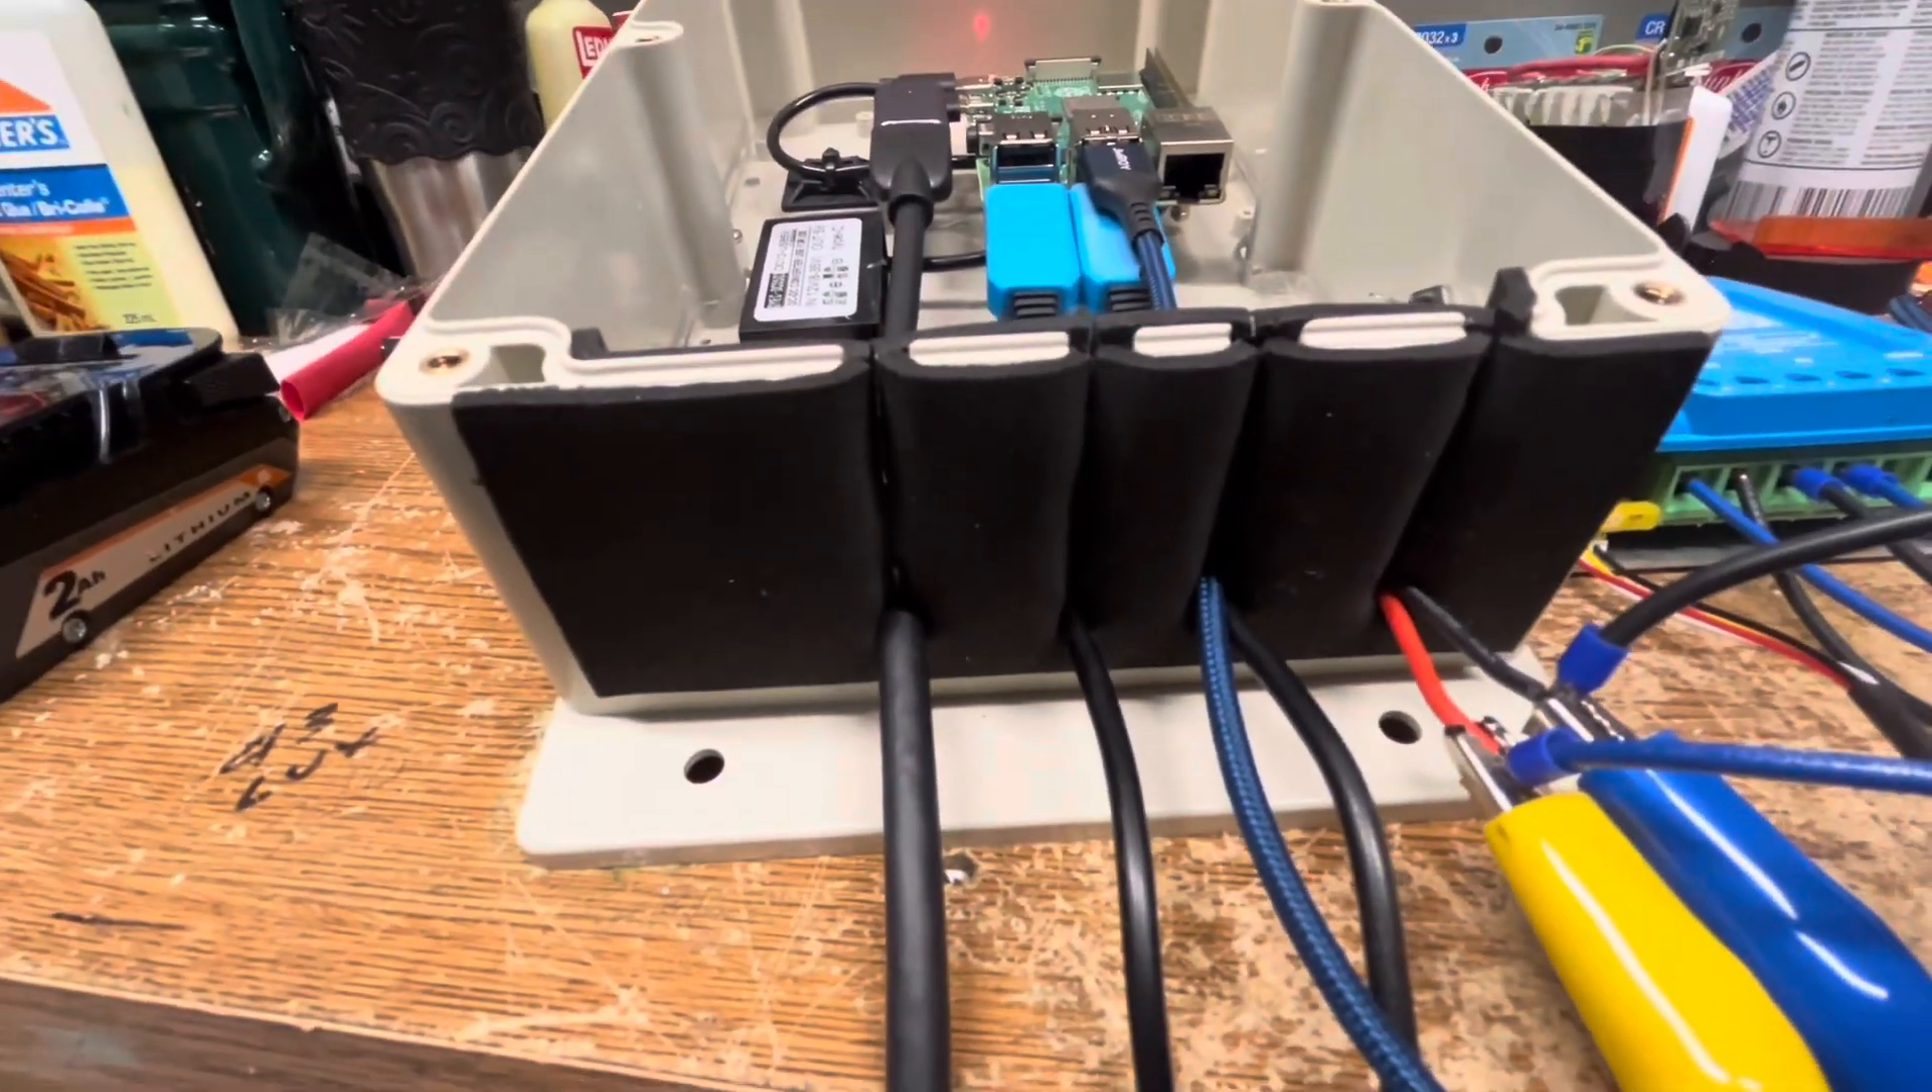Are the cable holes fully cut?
Yes.